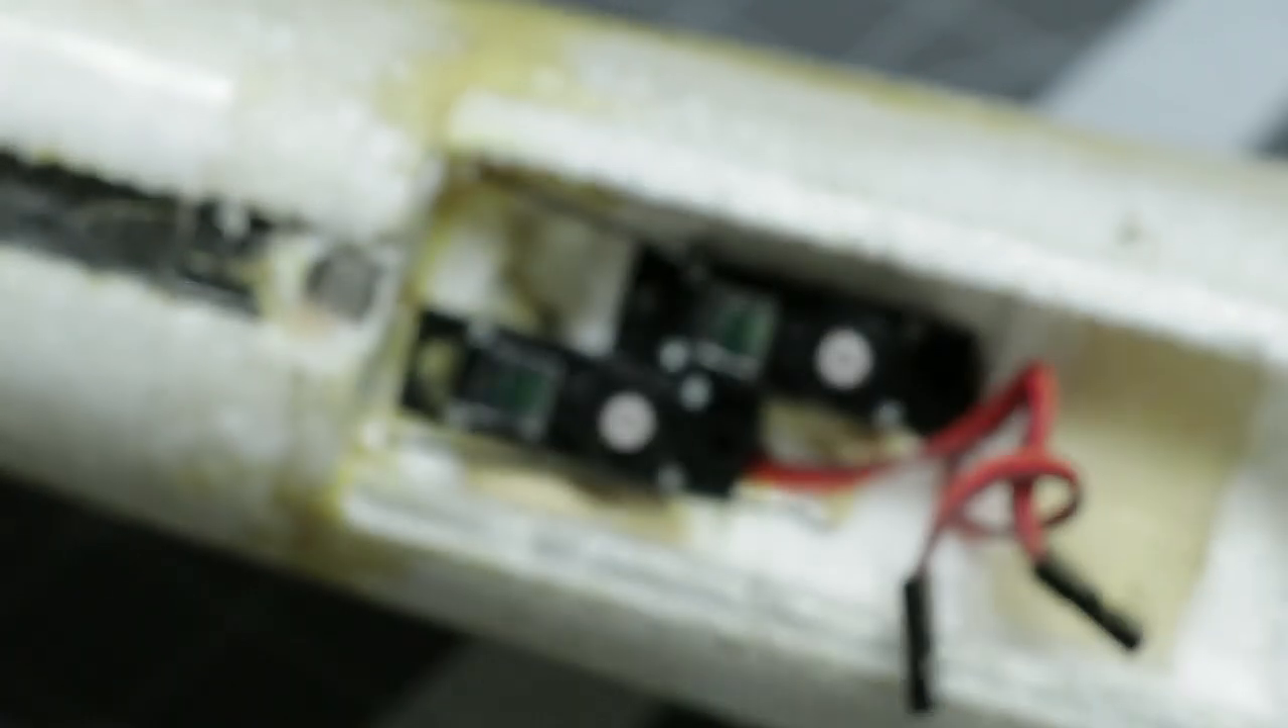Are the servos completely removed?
No.